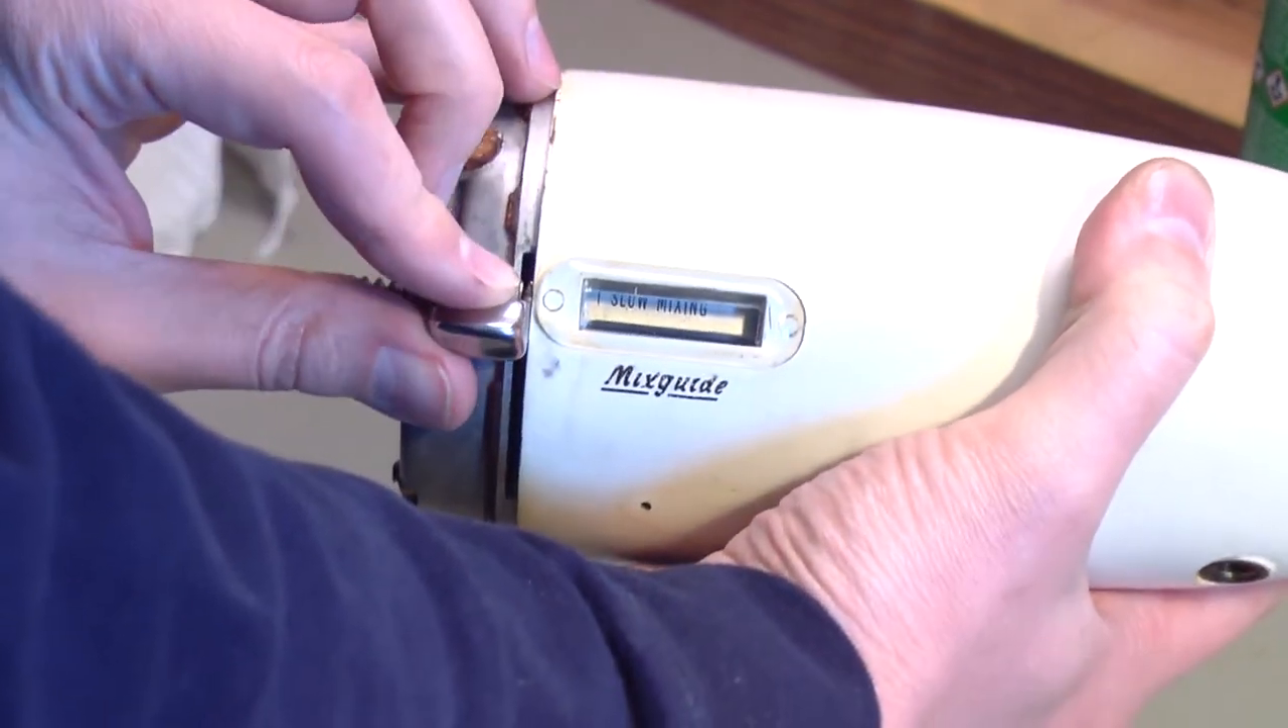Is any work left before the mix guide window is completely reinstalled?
No.